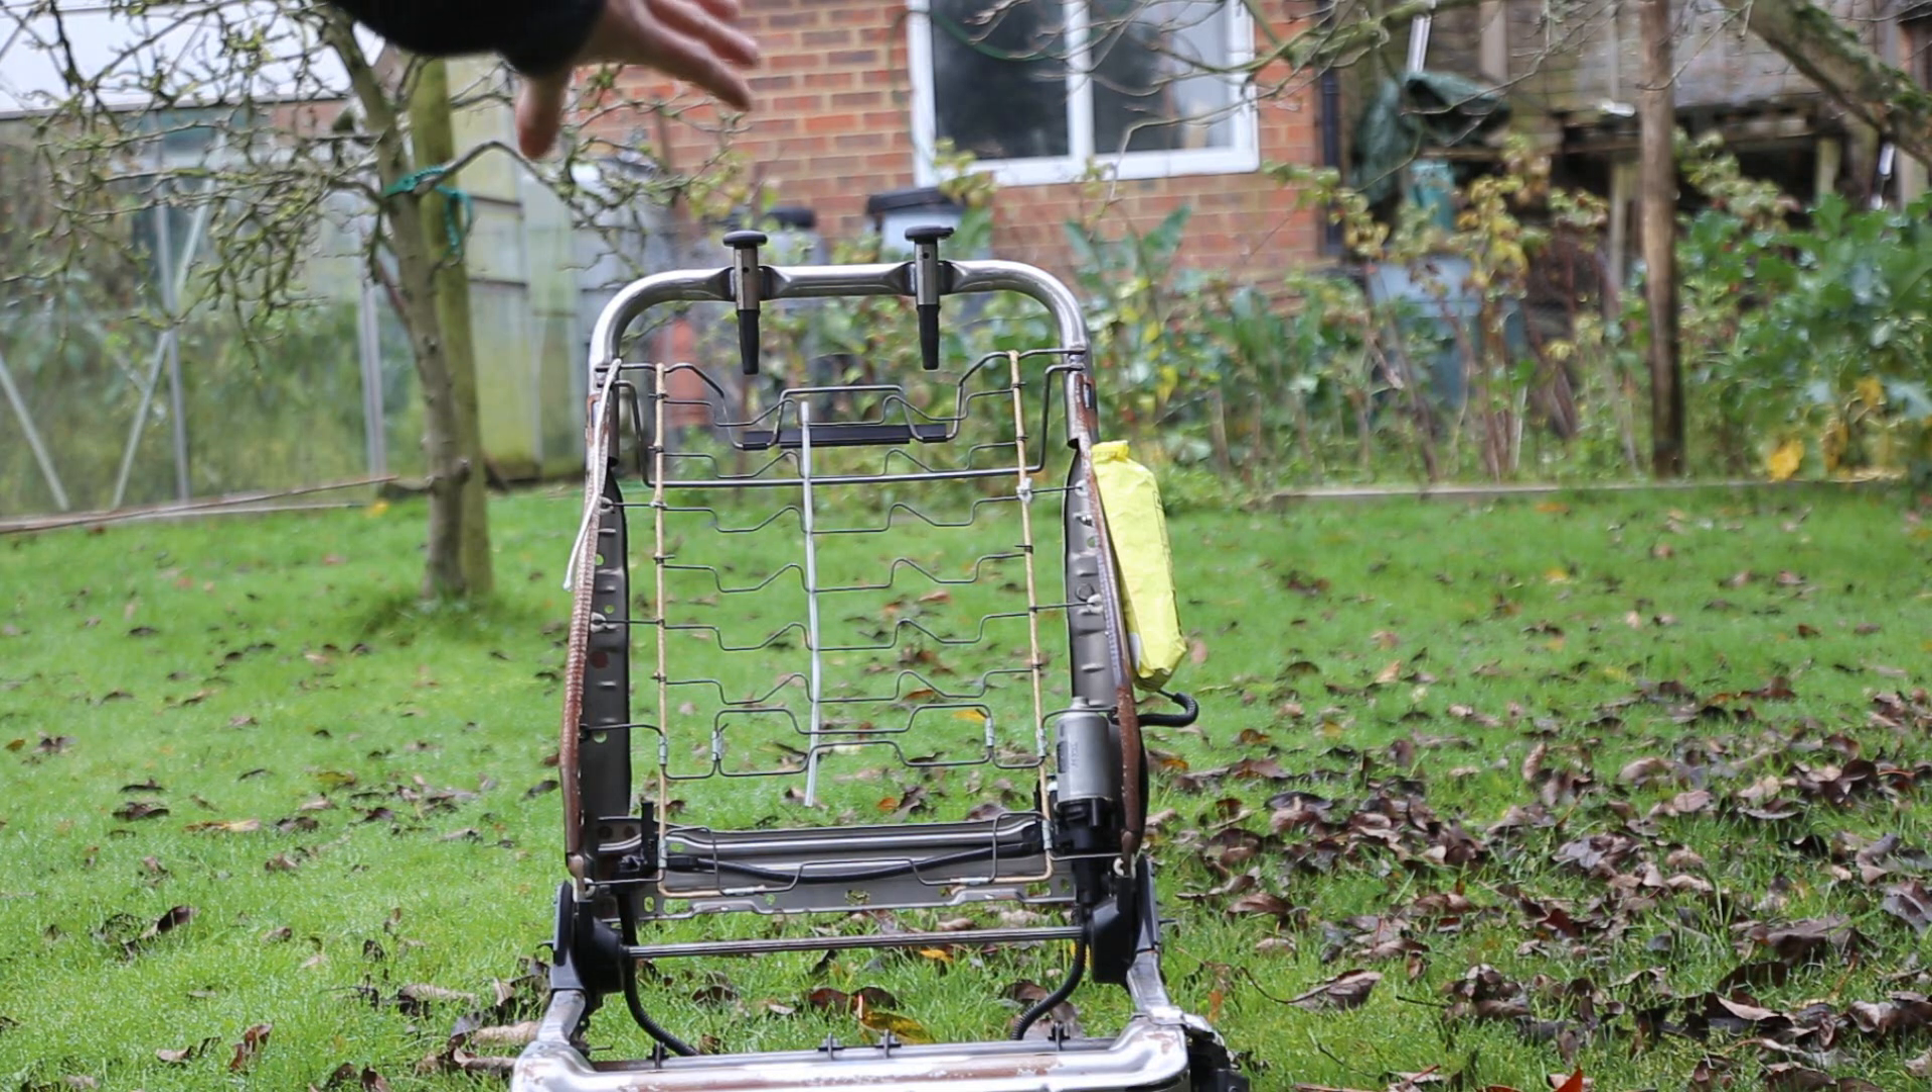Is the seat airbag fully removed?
No.